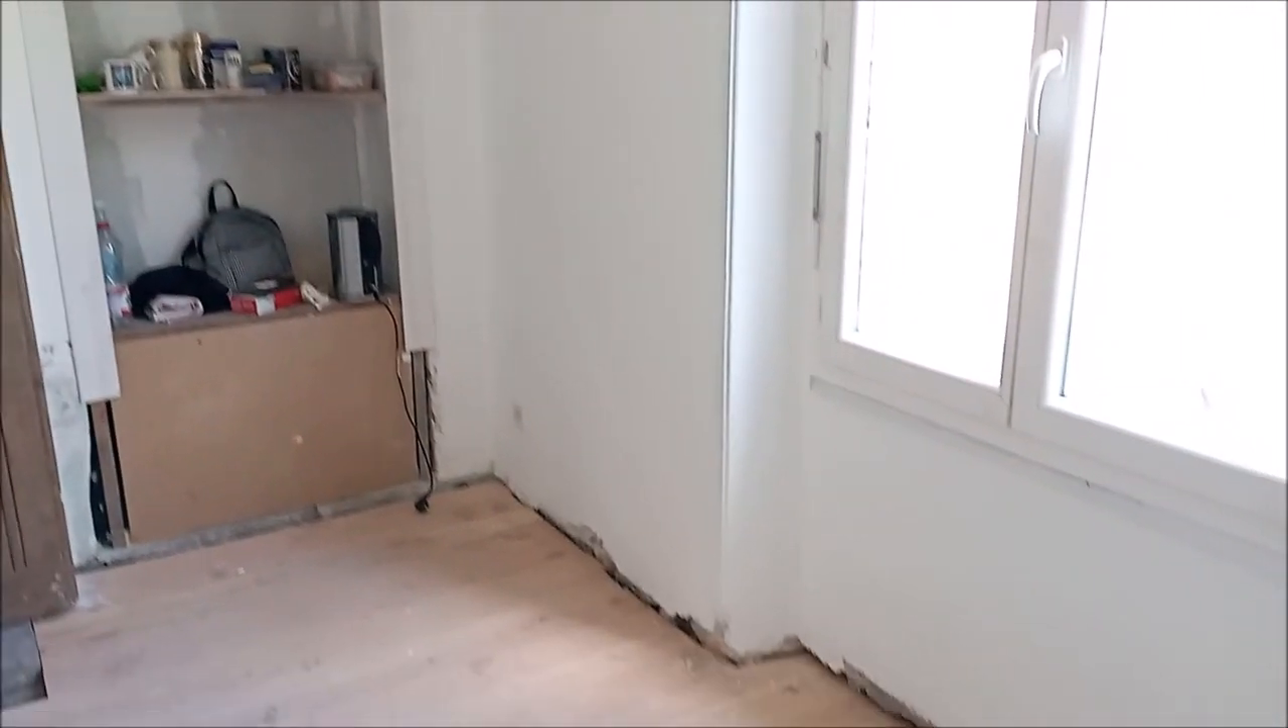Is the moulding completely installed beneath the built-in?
No.